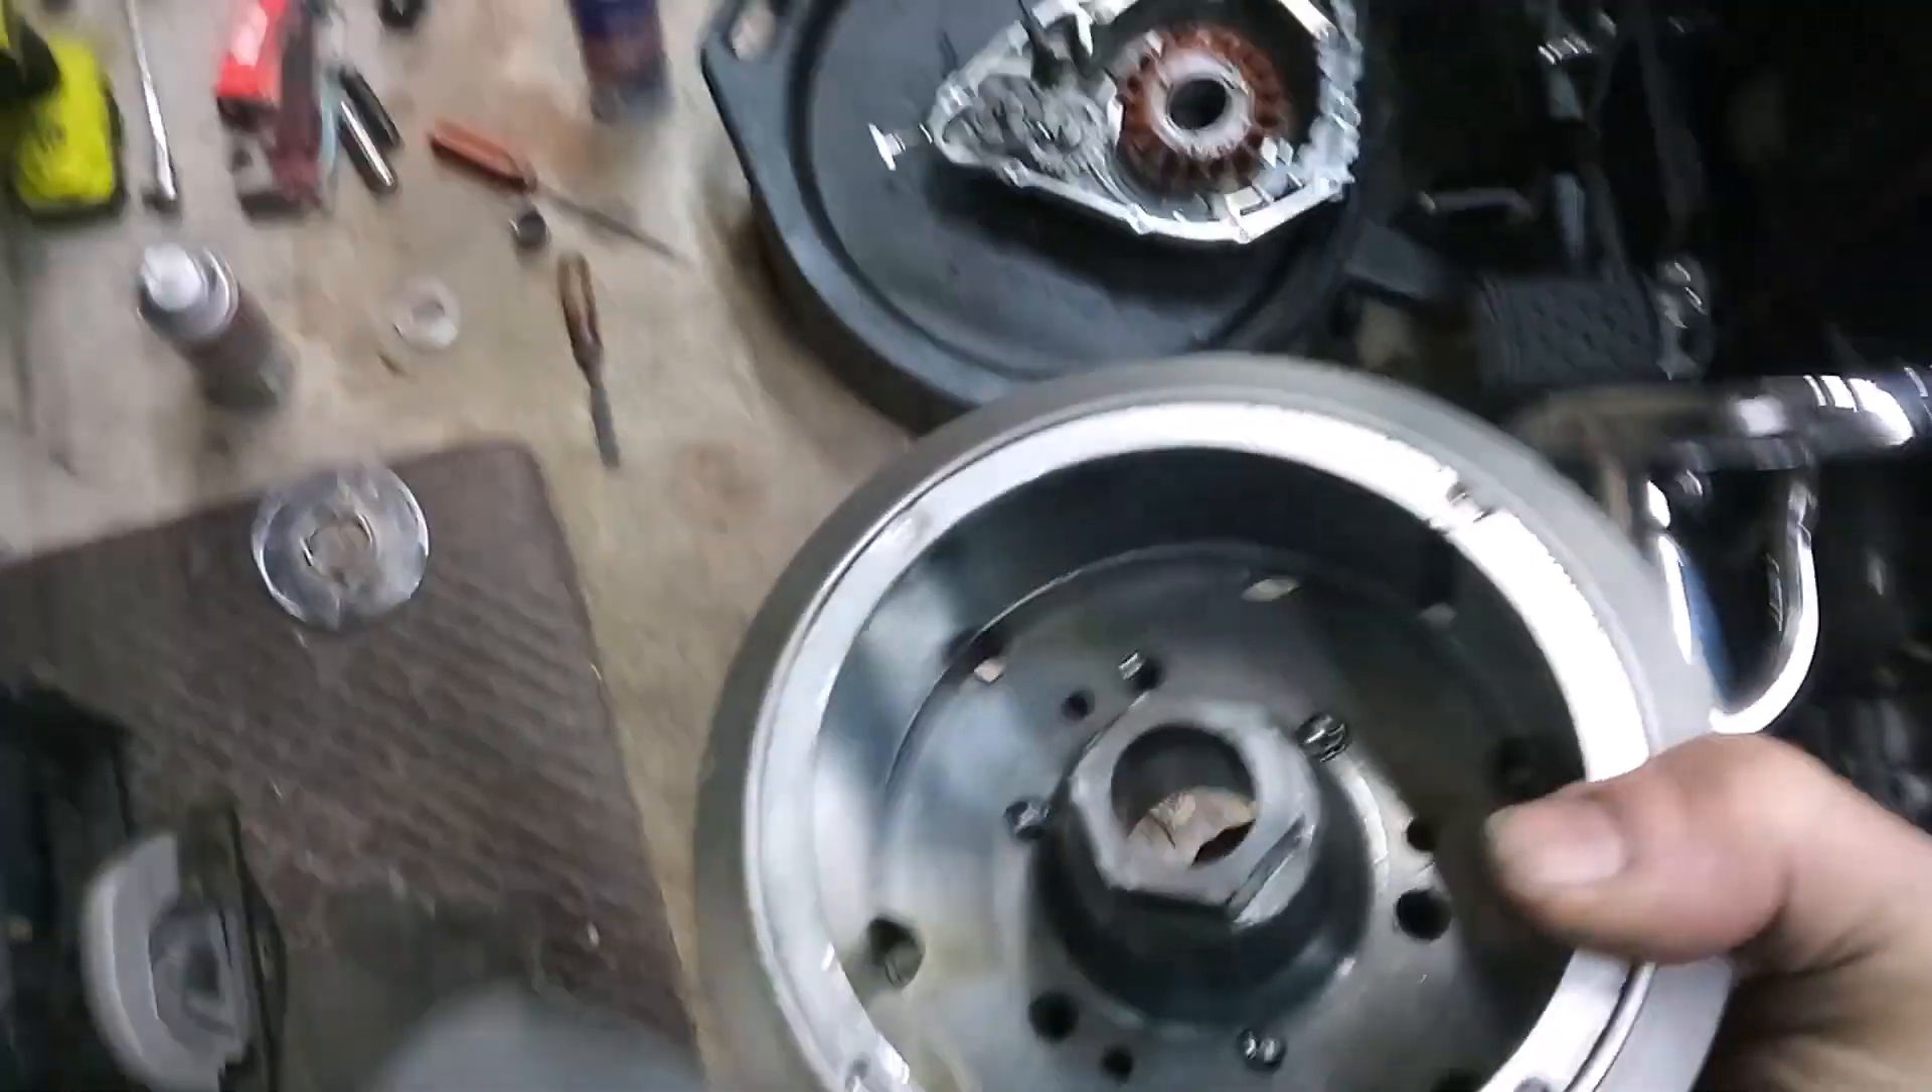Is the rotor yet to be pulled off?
No.